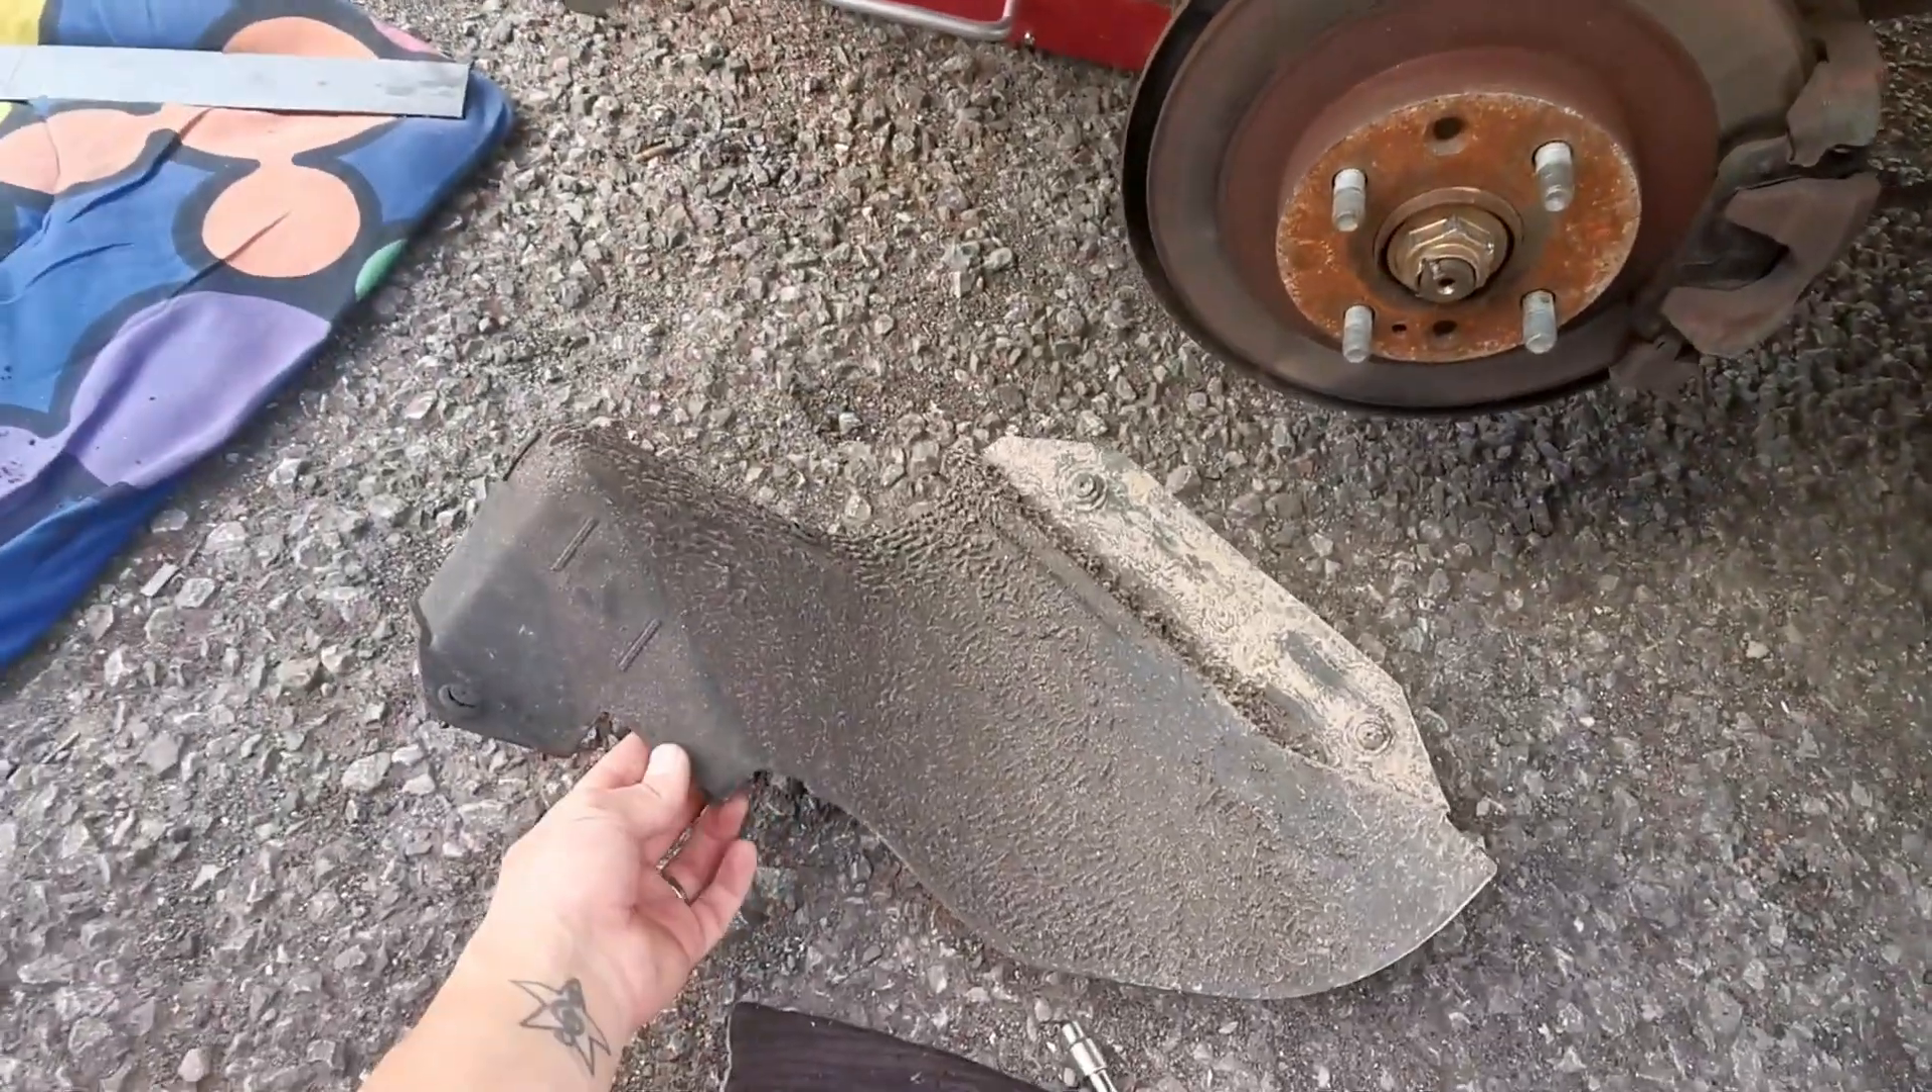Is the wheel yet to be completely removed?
No.